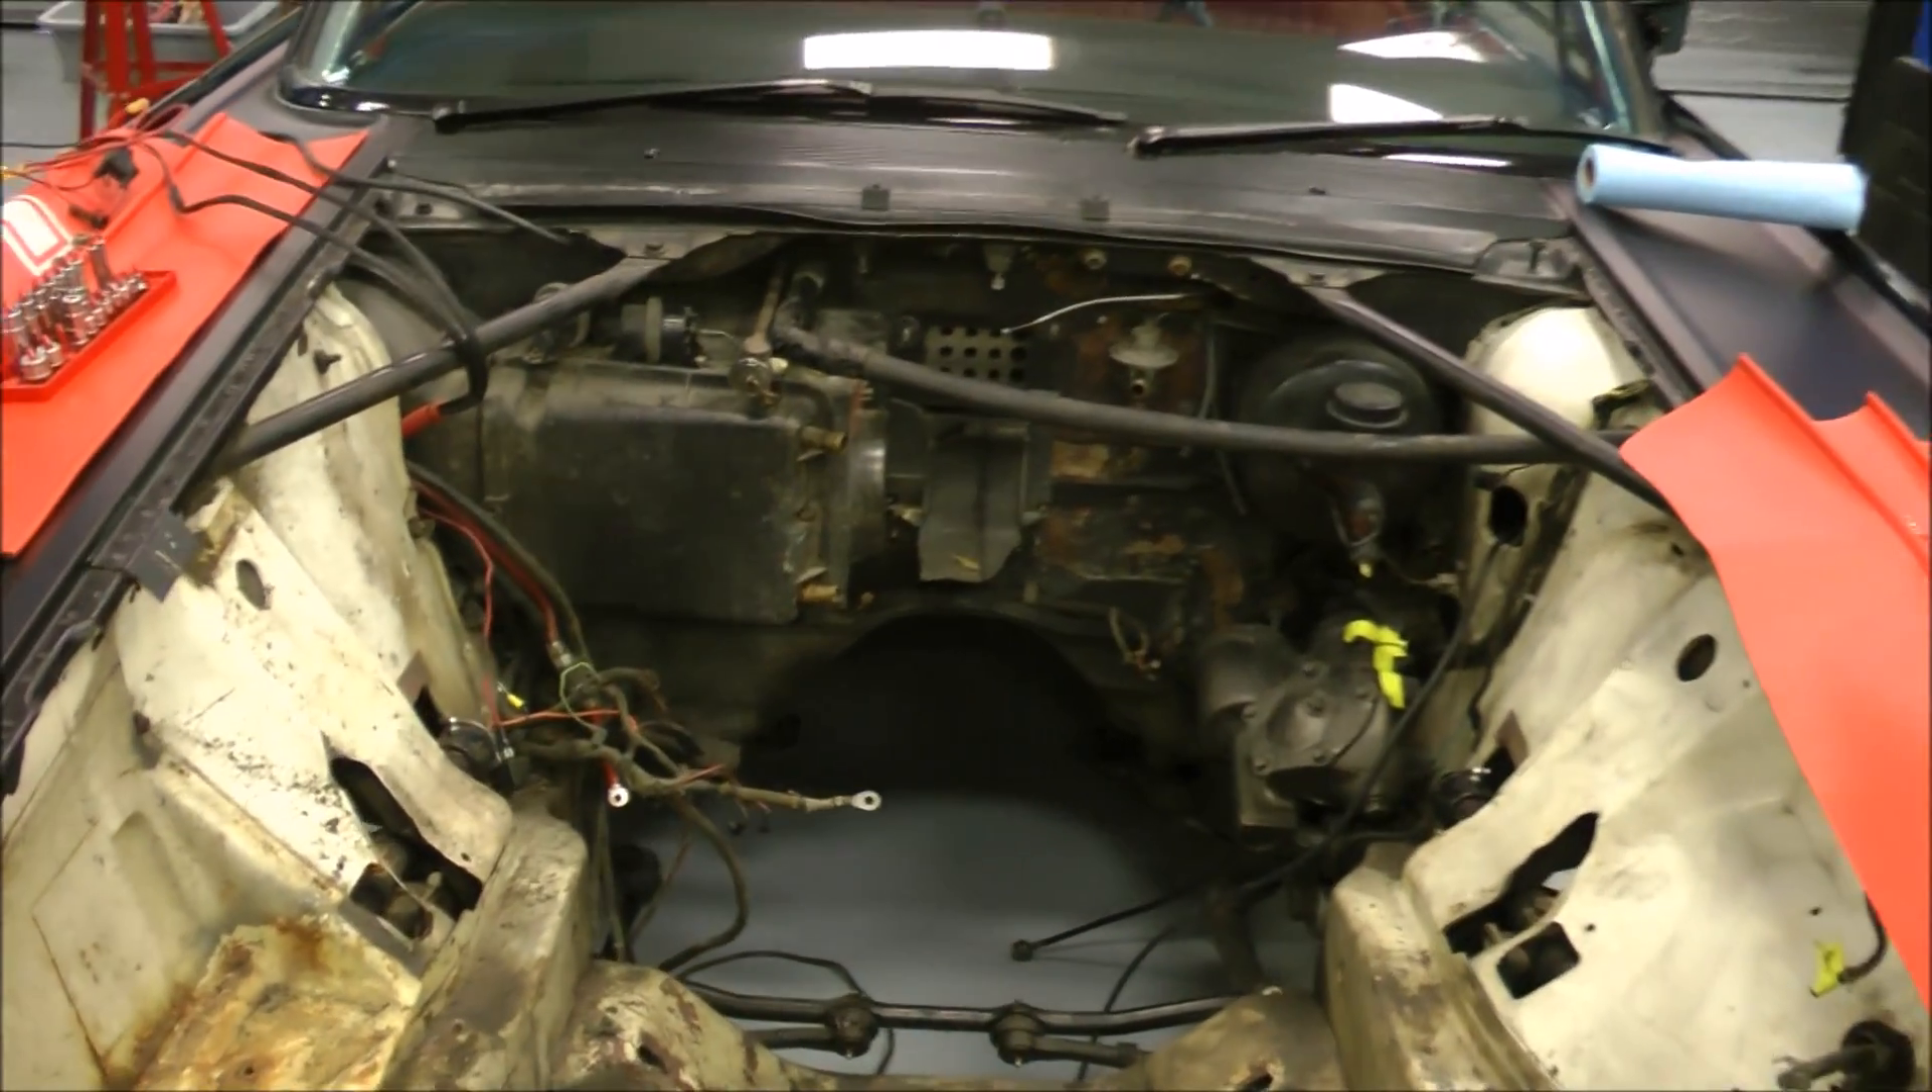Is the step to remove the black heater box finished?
No.